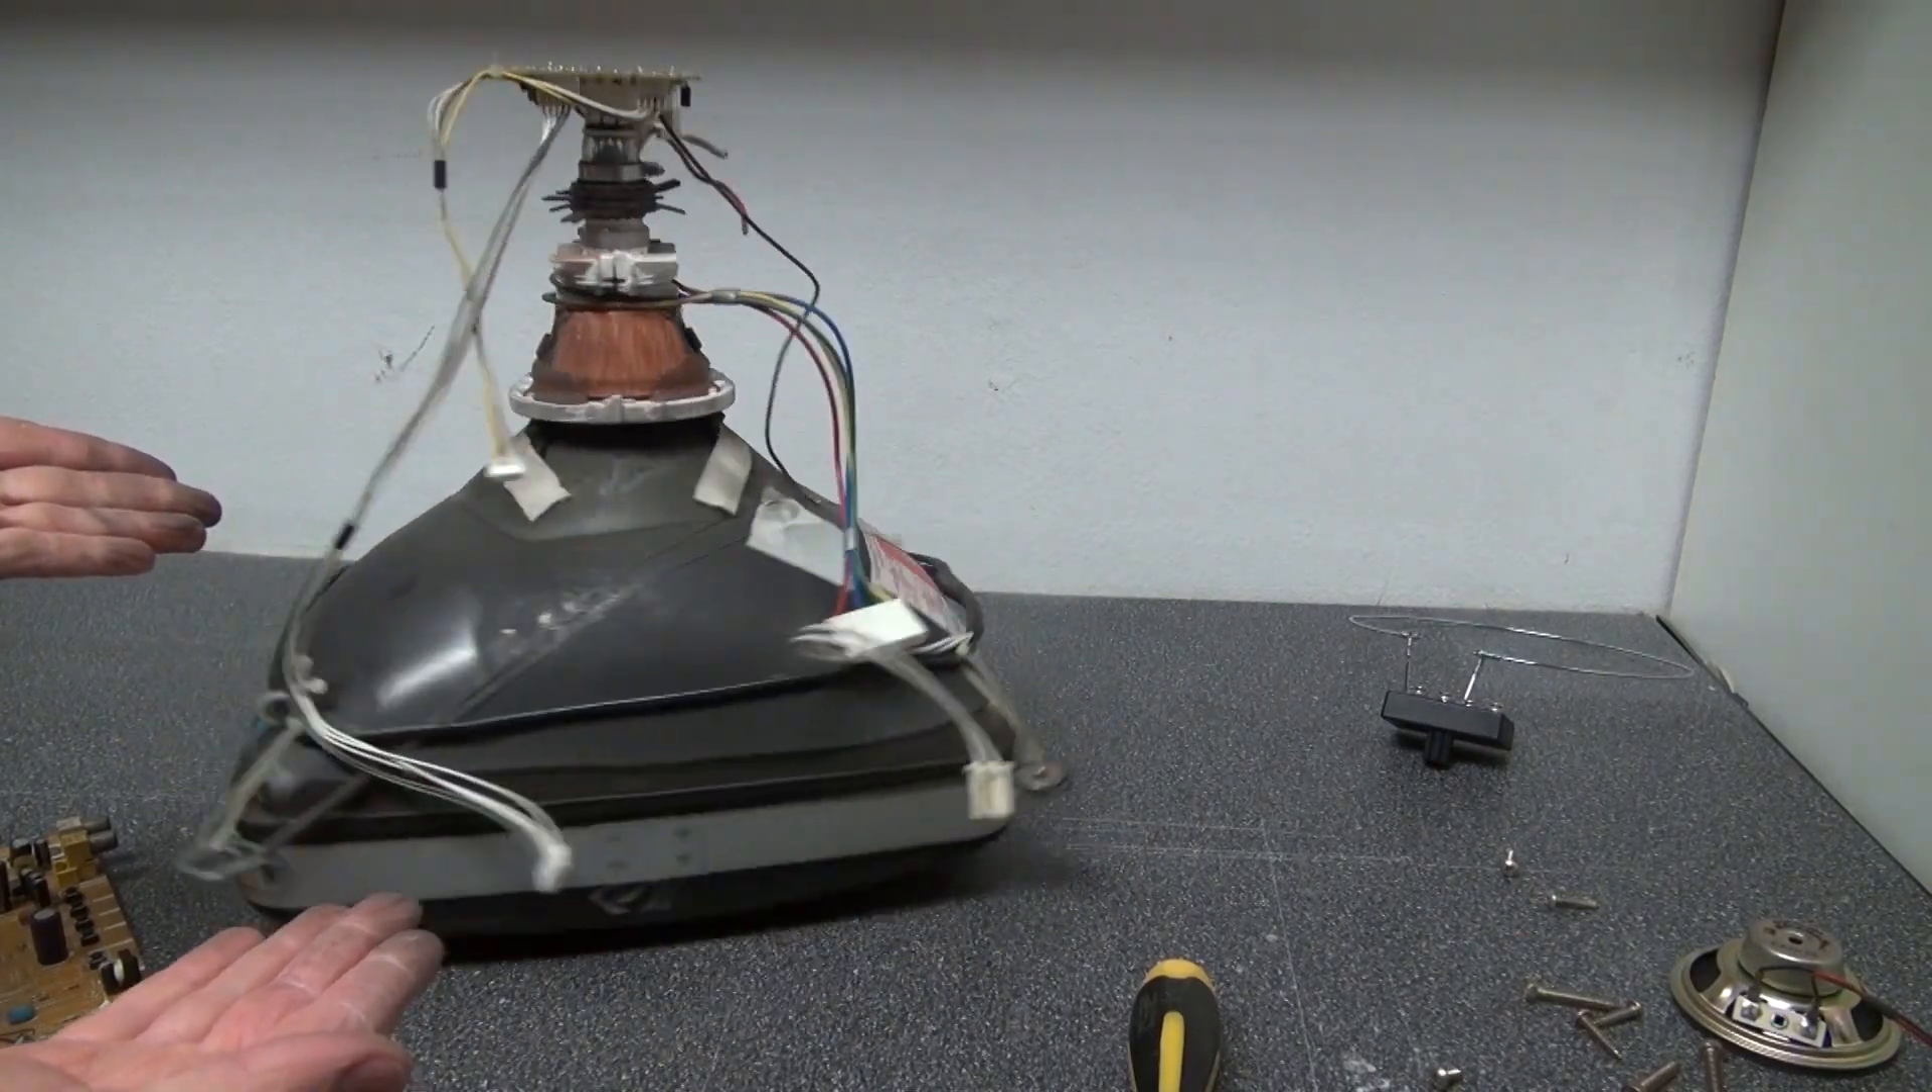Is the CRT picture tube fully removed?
Yes.